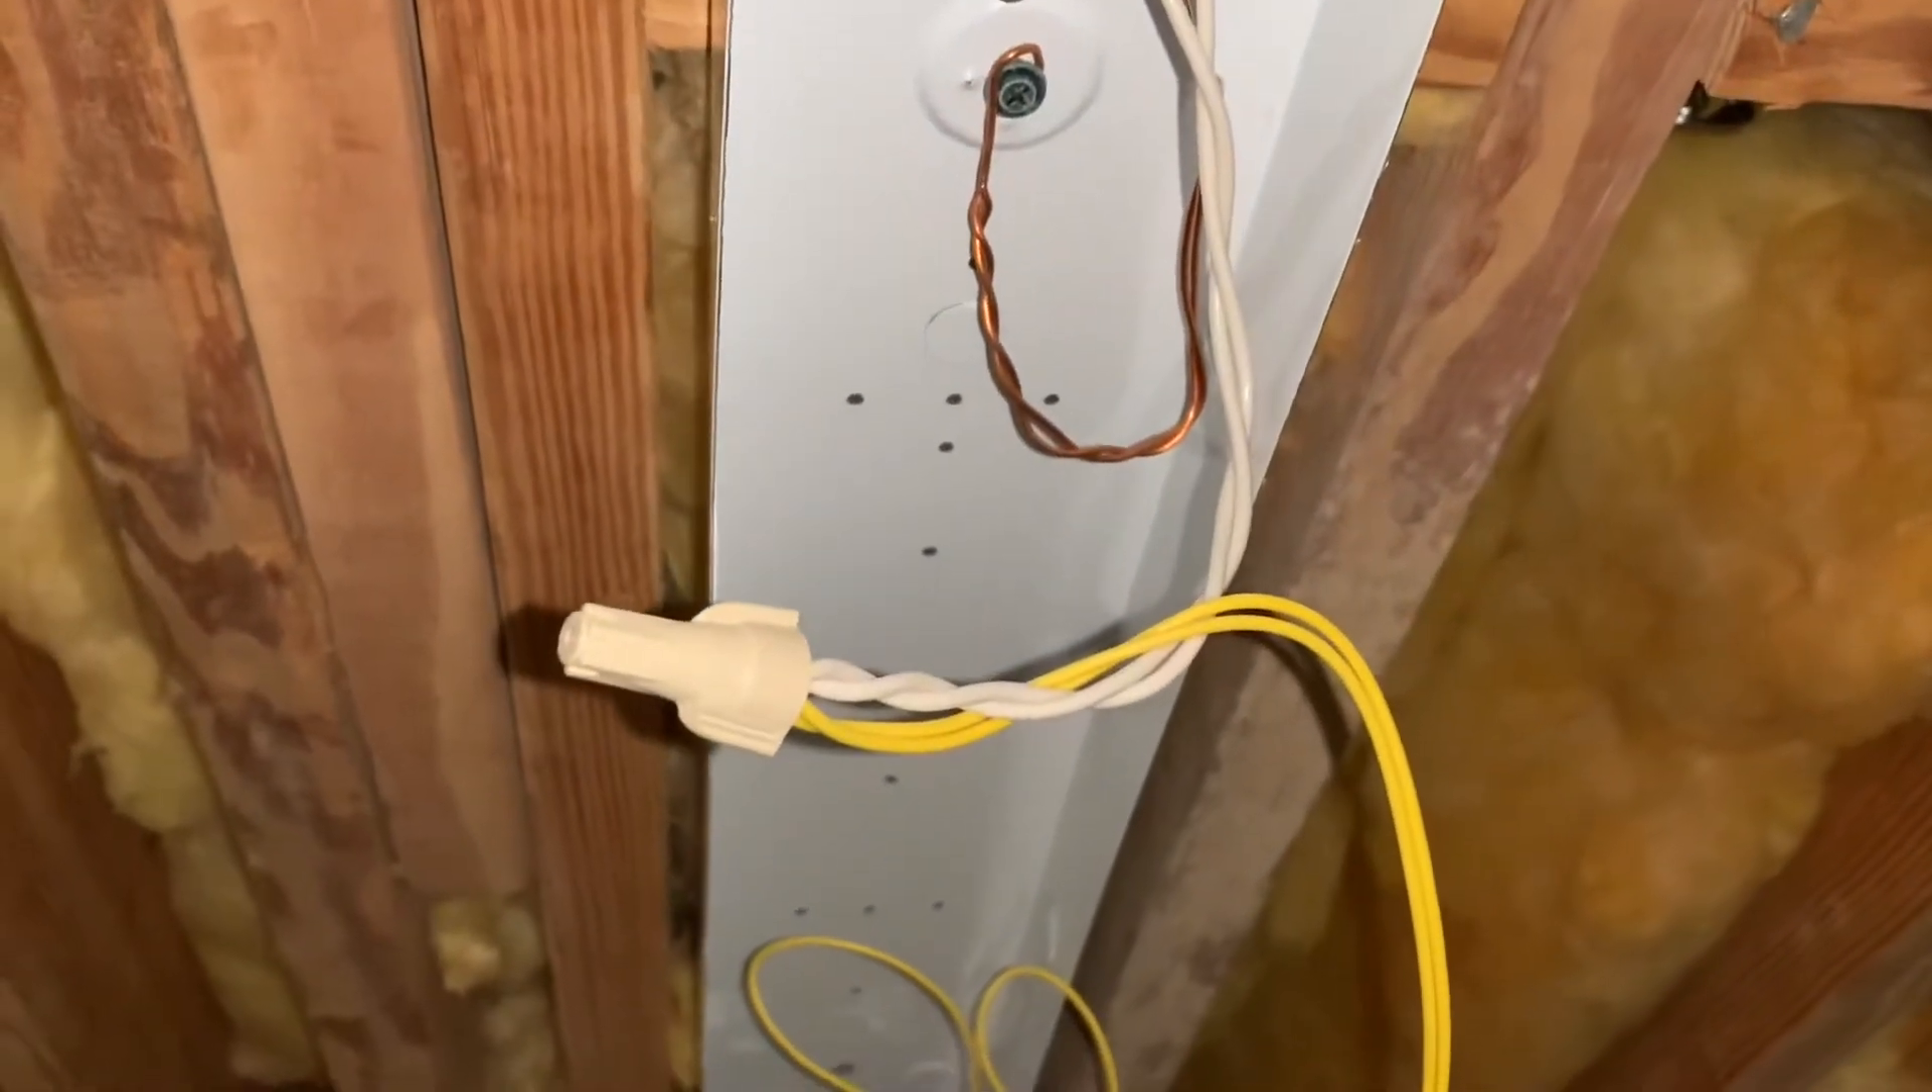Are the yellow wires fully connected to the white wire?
Yes.